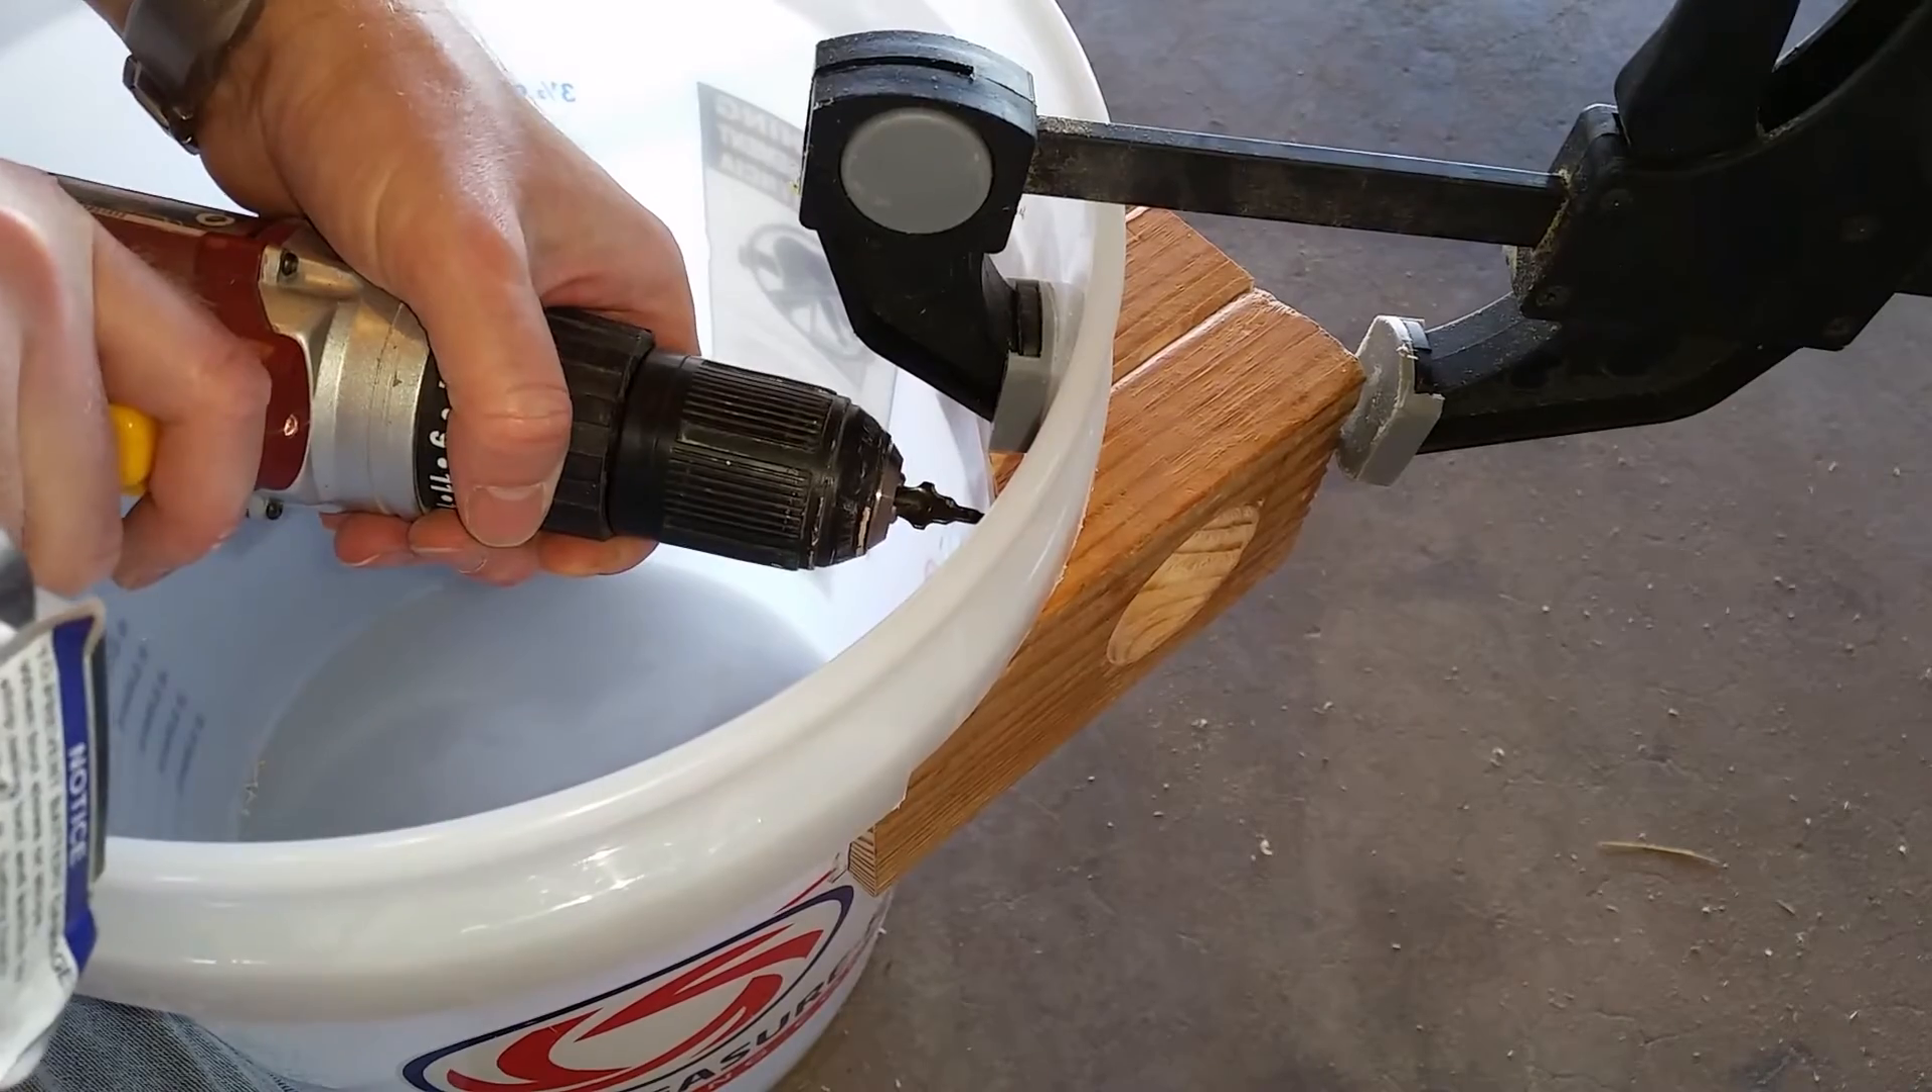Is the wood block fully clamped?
Yes.